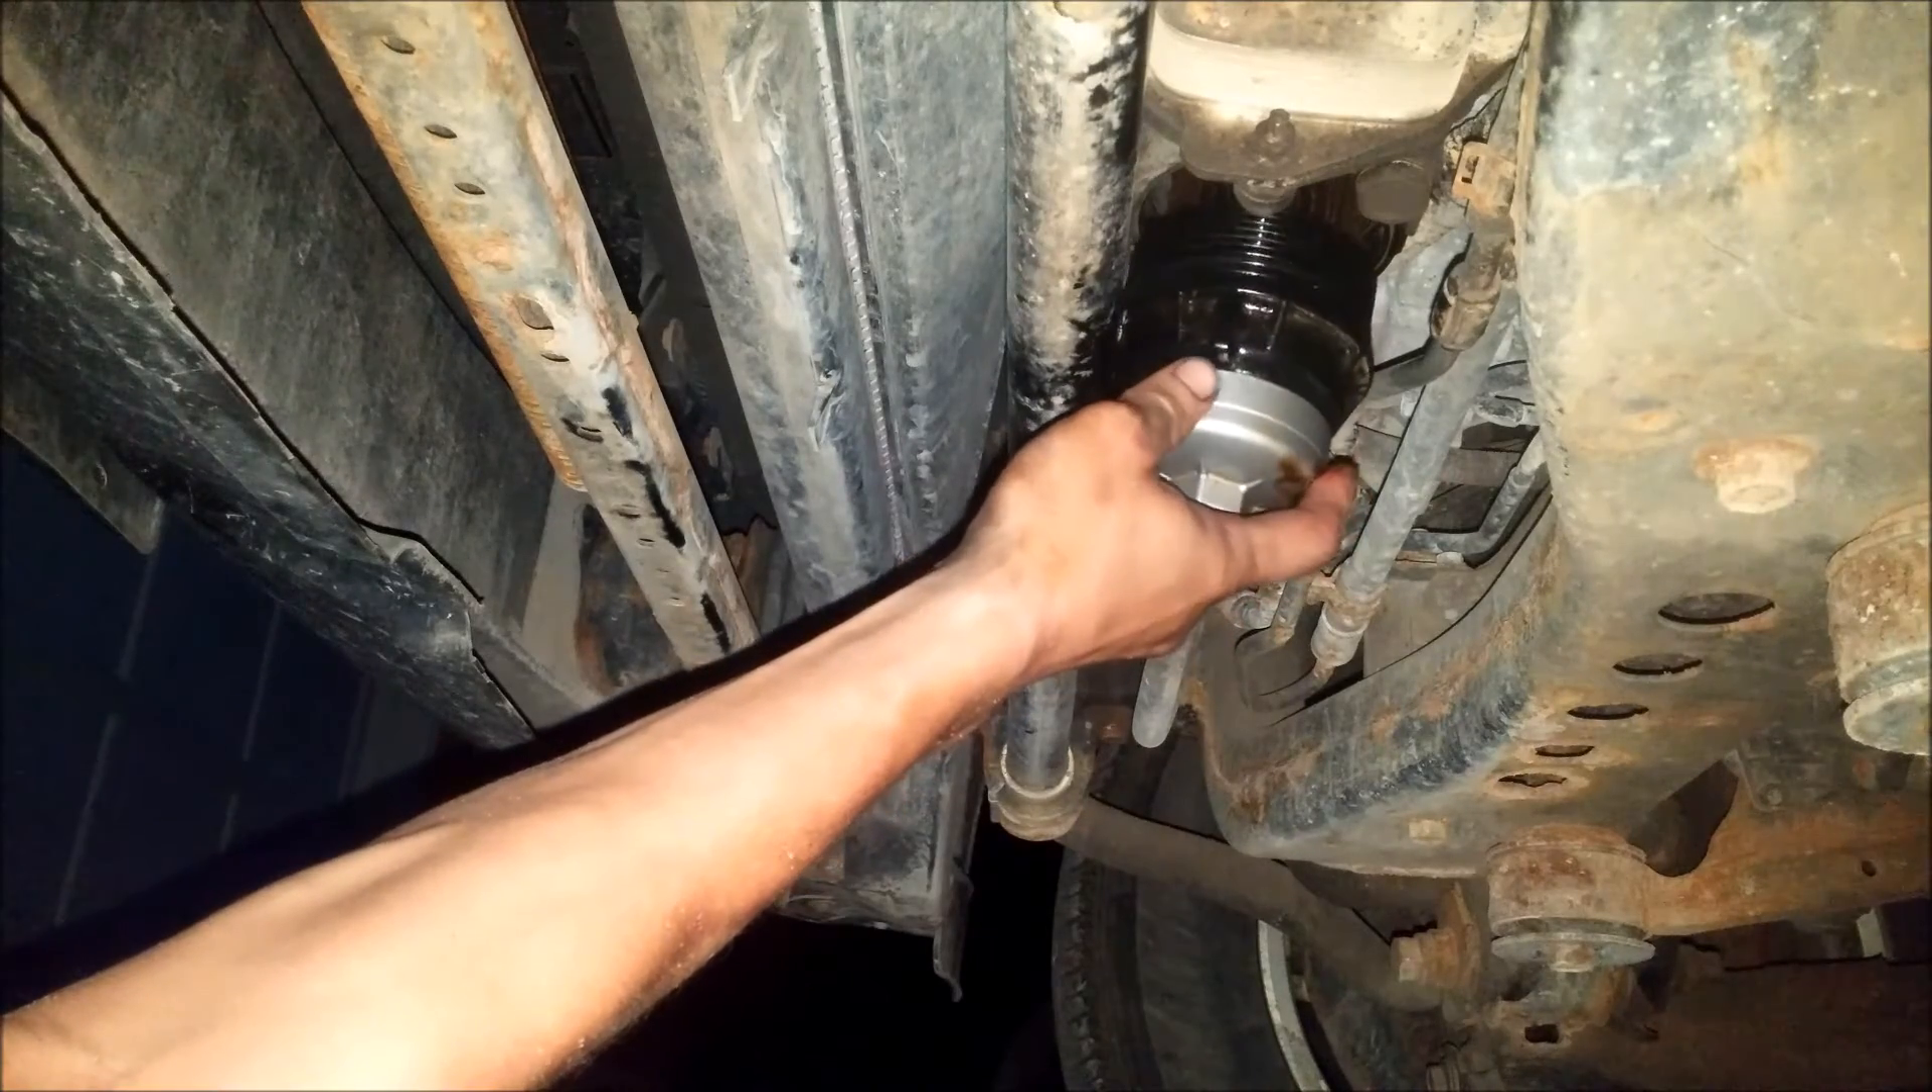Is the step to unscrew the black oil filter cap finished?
No.